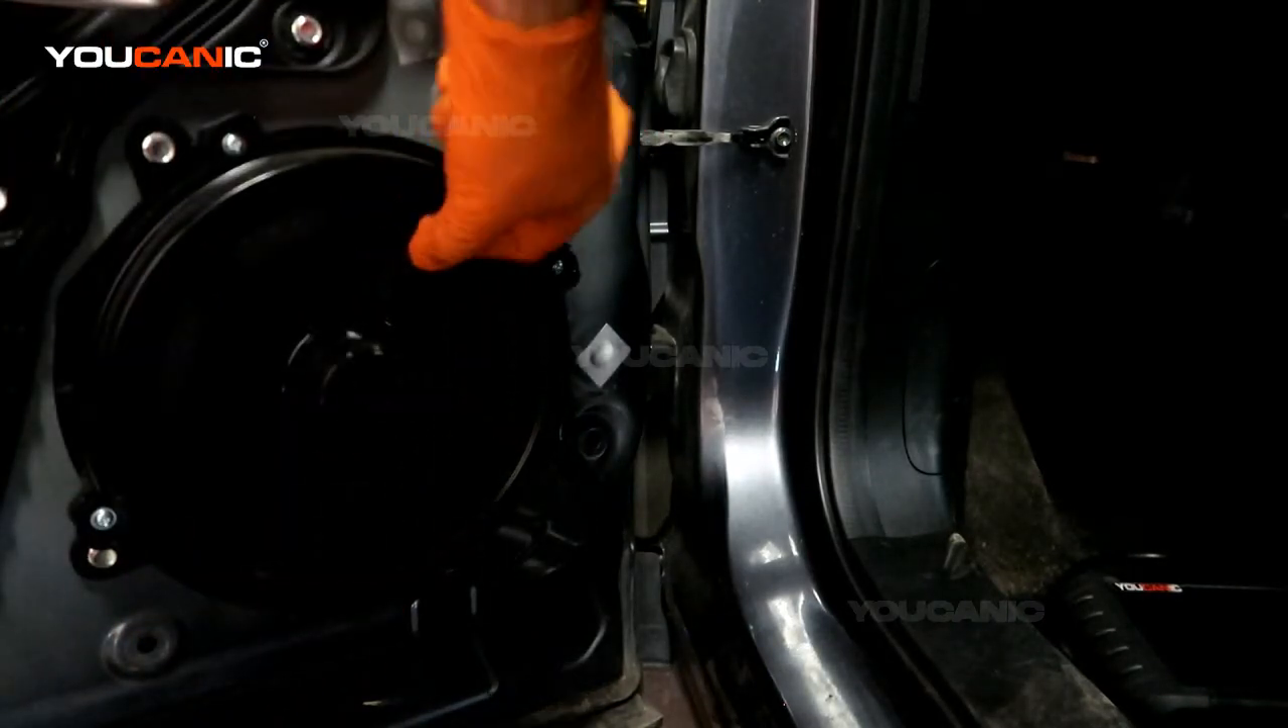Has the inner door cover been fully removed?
Yes.